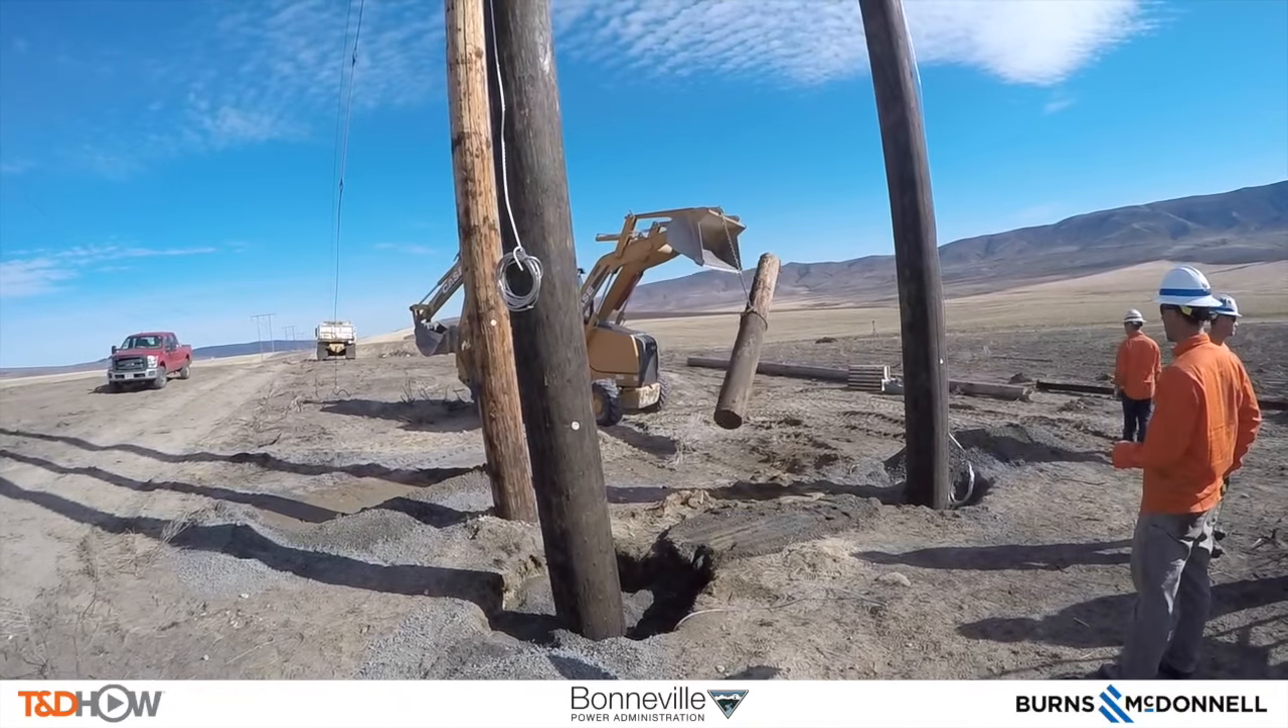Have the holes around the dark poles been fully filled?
No.